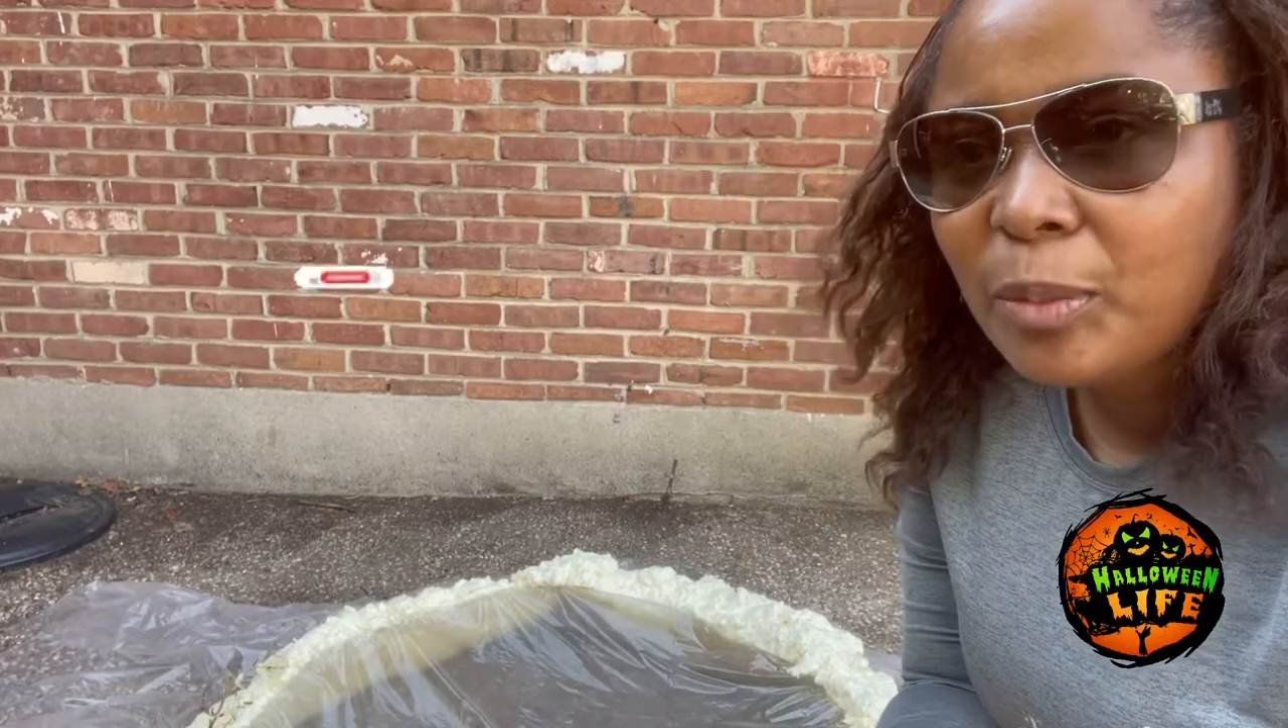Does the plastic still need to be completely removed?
Yes.